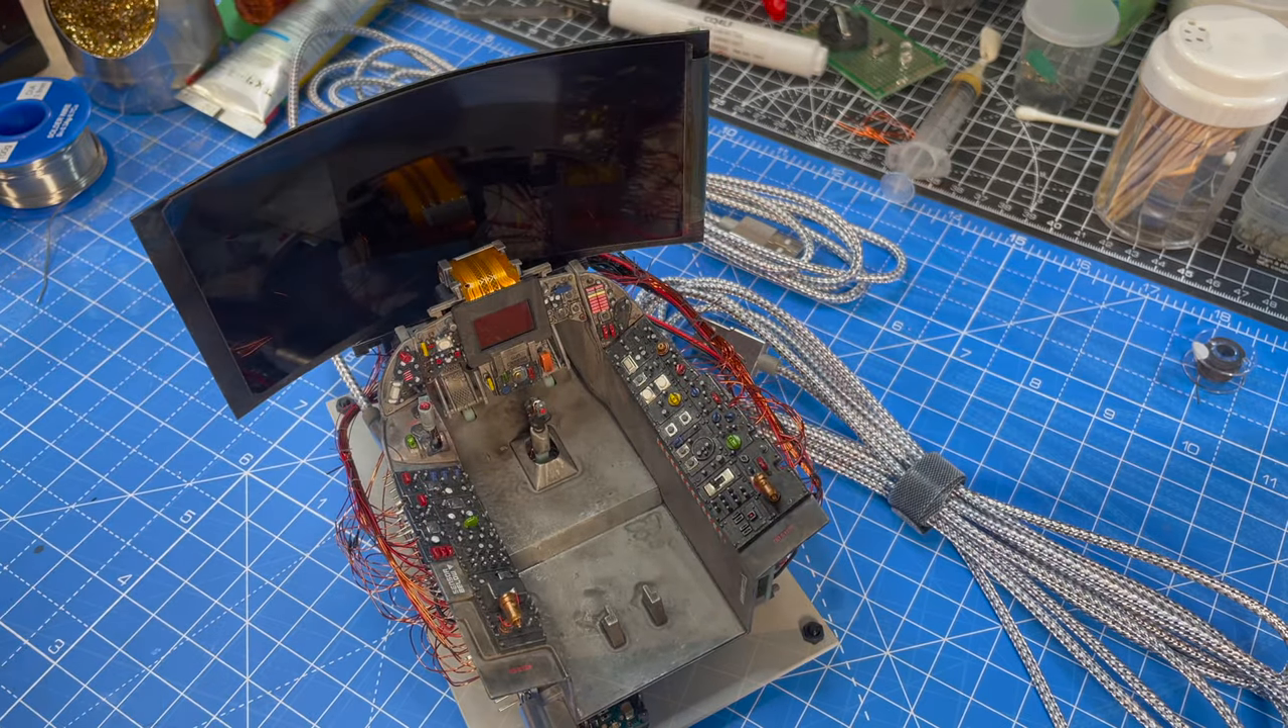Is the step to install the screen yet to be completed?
No.